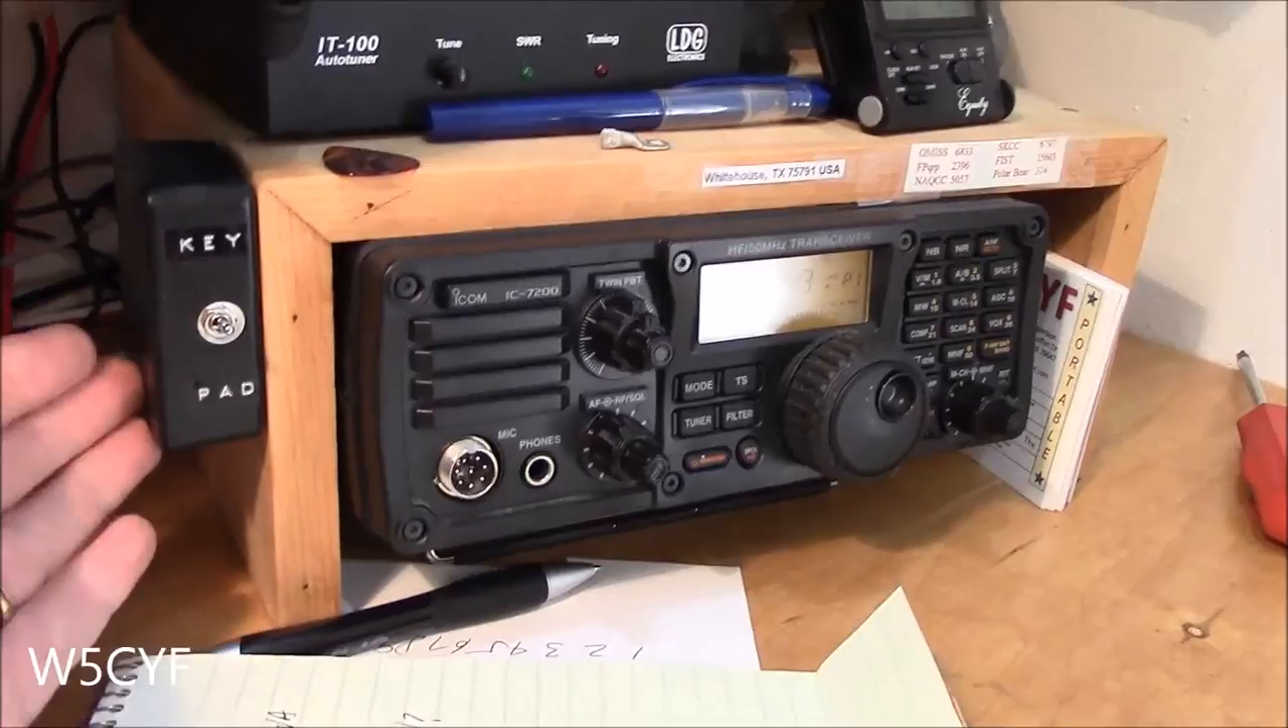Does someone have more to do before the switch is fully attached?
No.